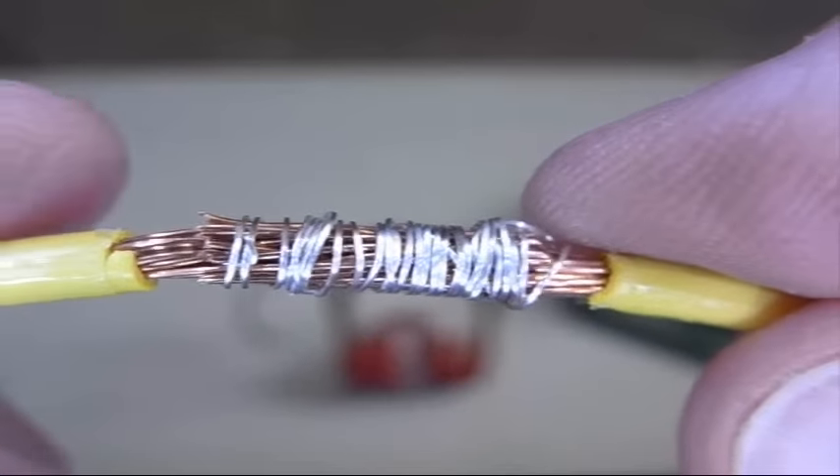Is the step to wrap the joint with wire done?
Yes.